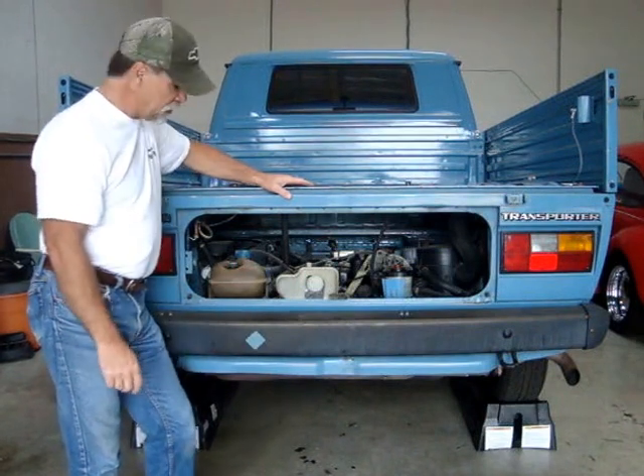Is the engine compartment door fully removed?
Yes.